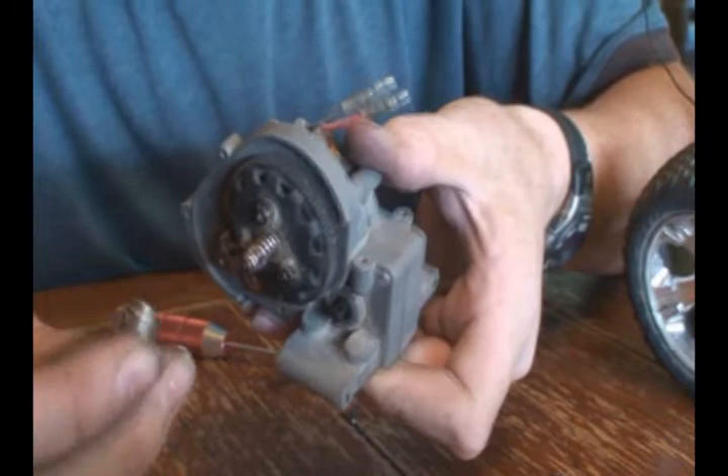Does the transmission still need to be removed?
No.